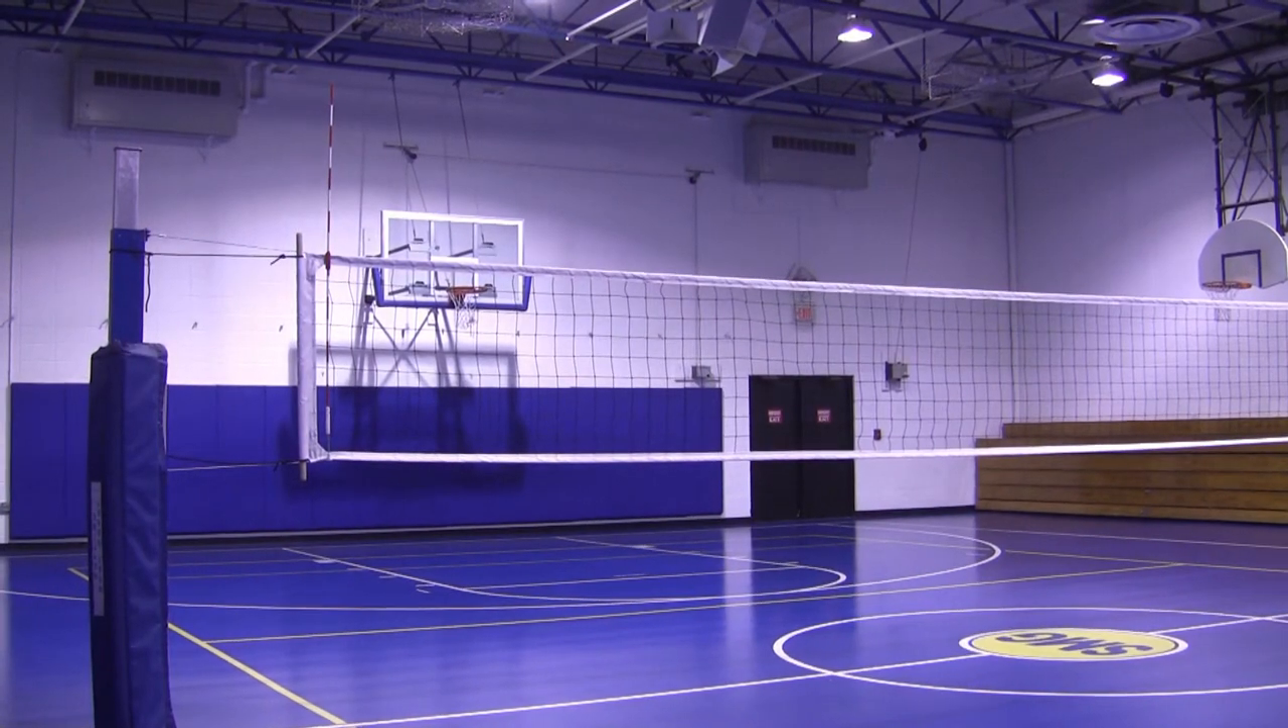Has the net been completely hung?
Yes.